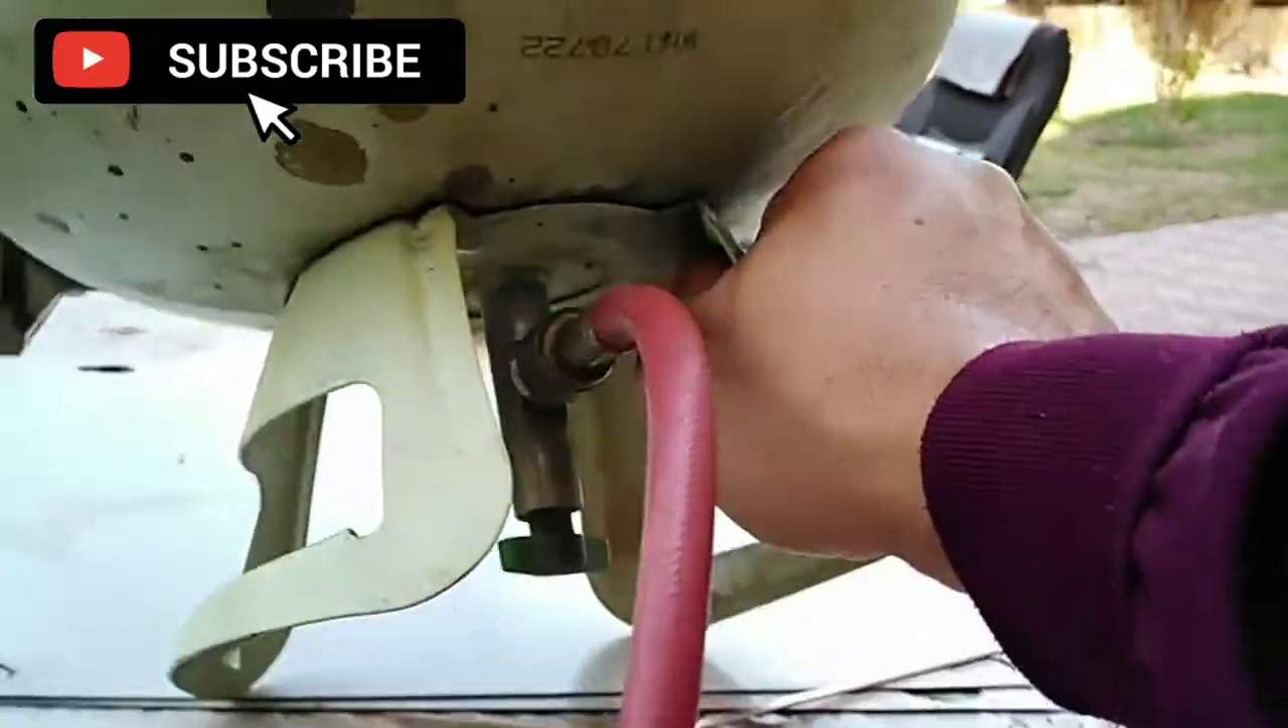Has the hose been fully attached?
Yes.